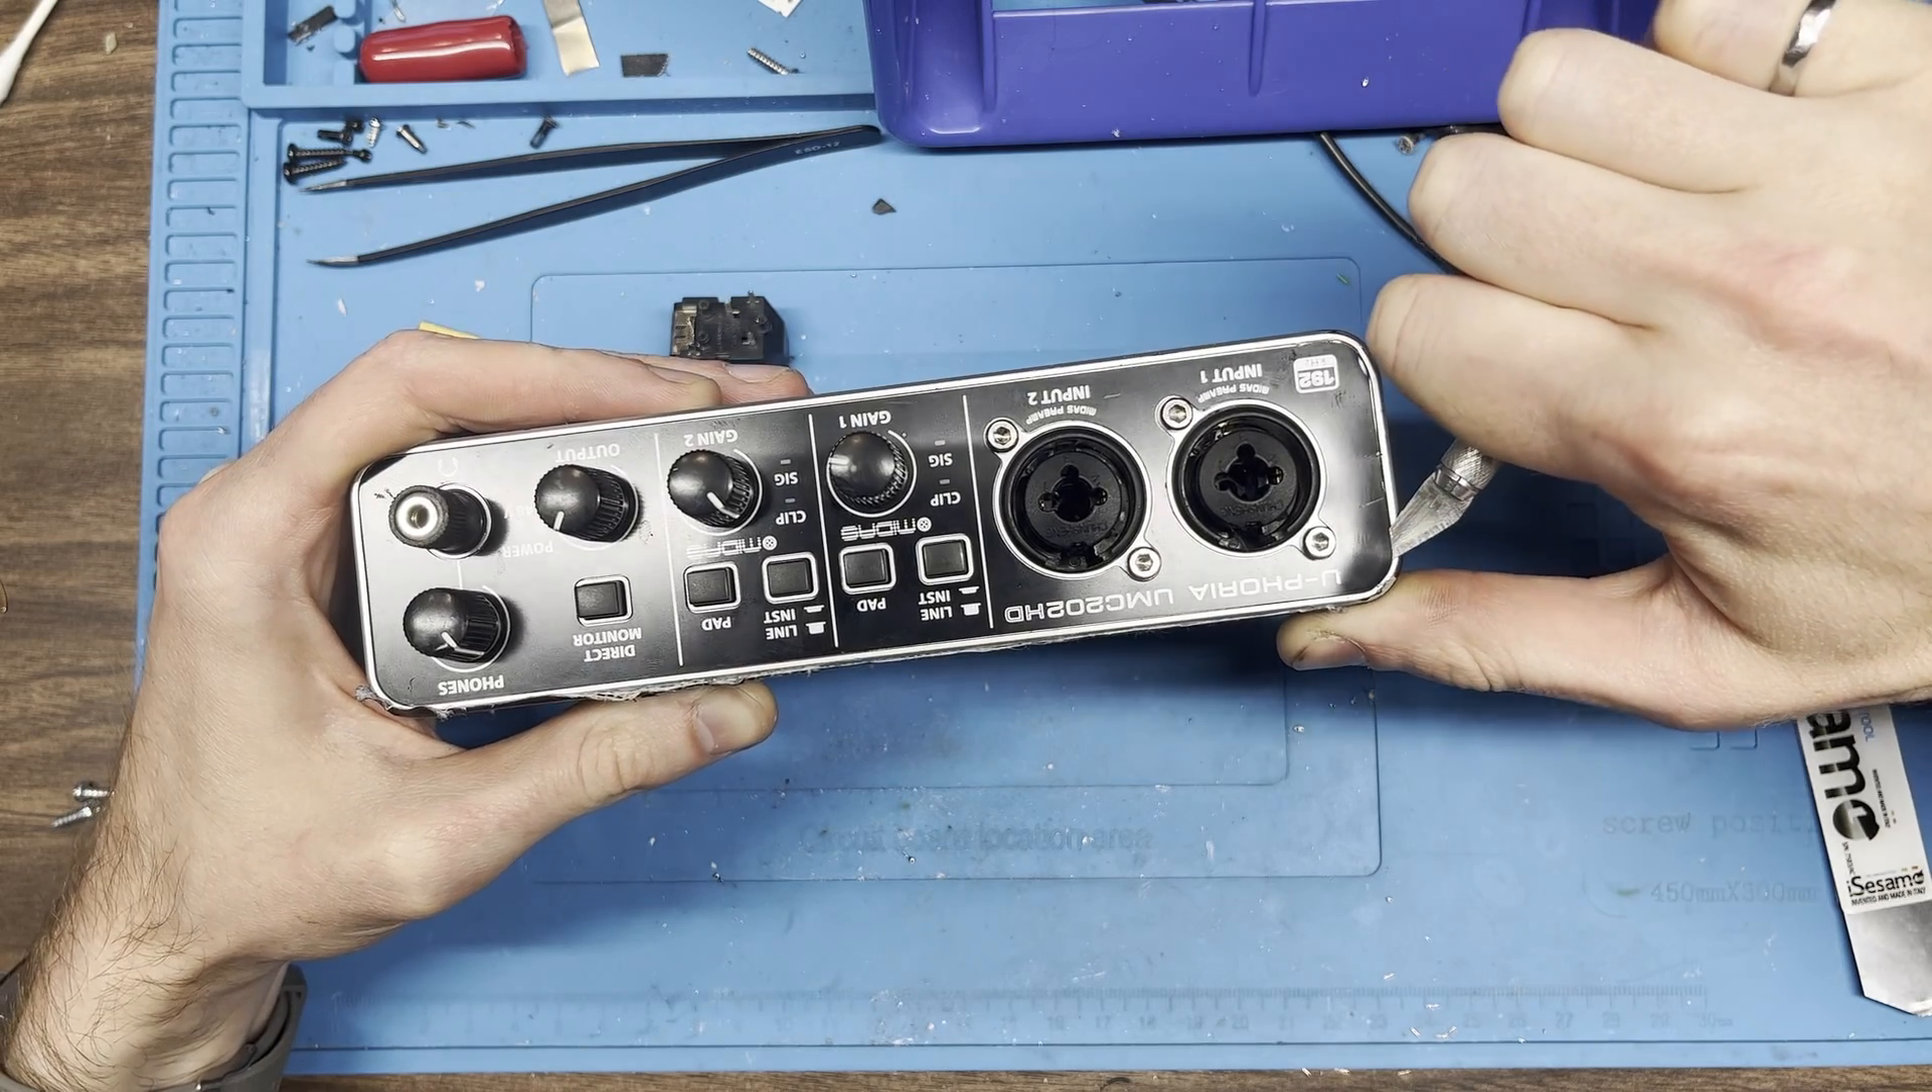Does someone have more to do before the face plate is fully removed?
Yes.